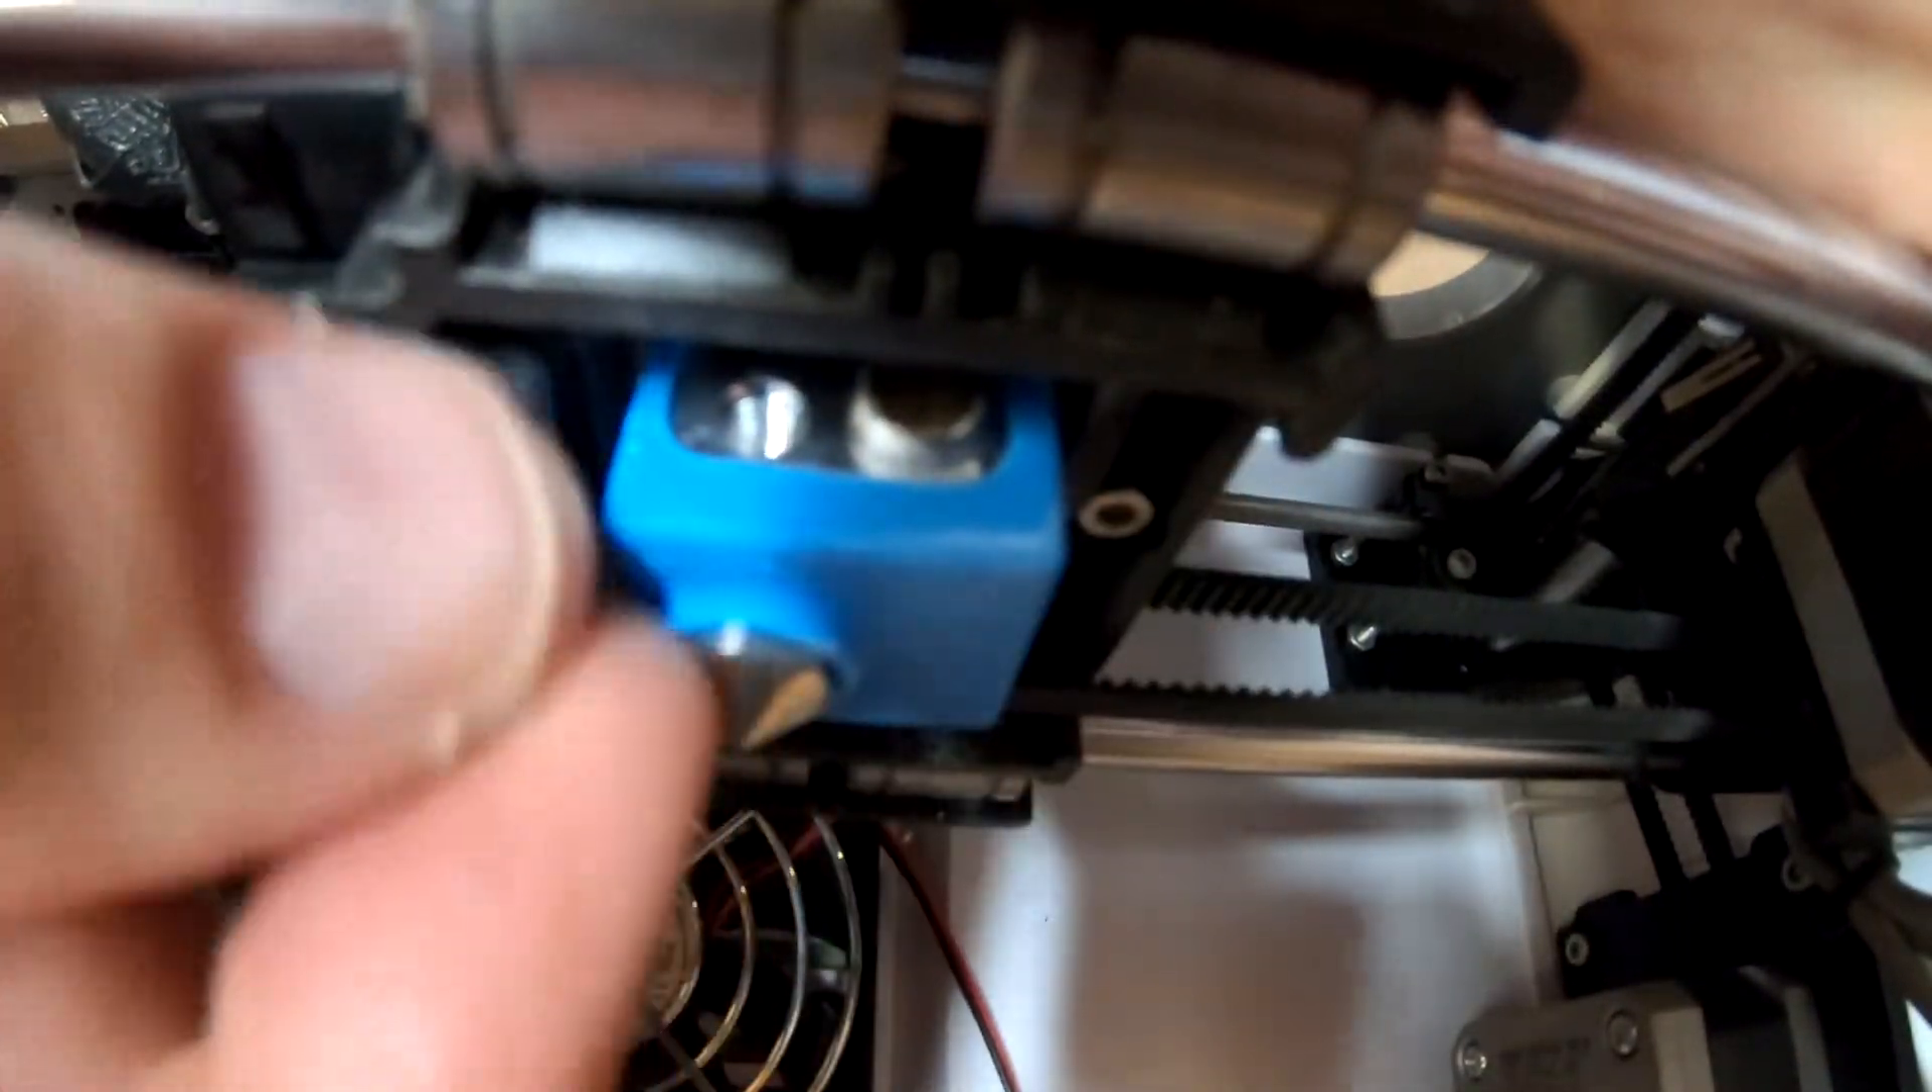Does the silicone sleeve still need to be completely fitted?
No.